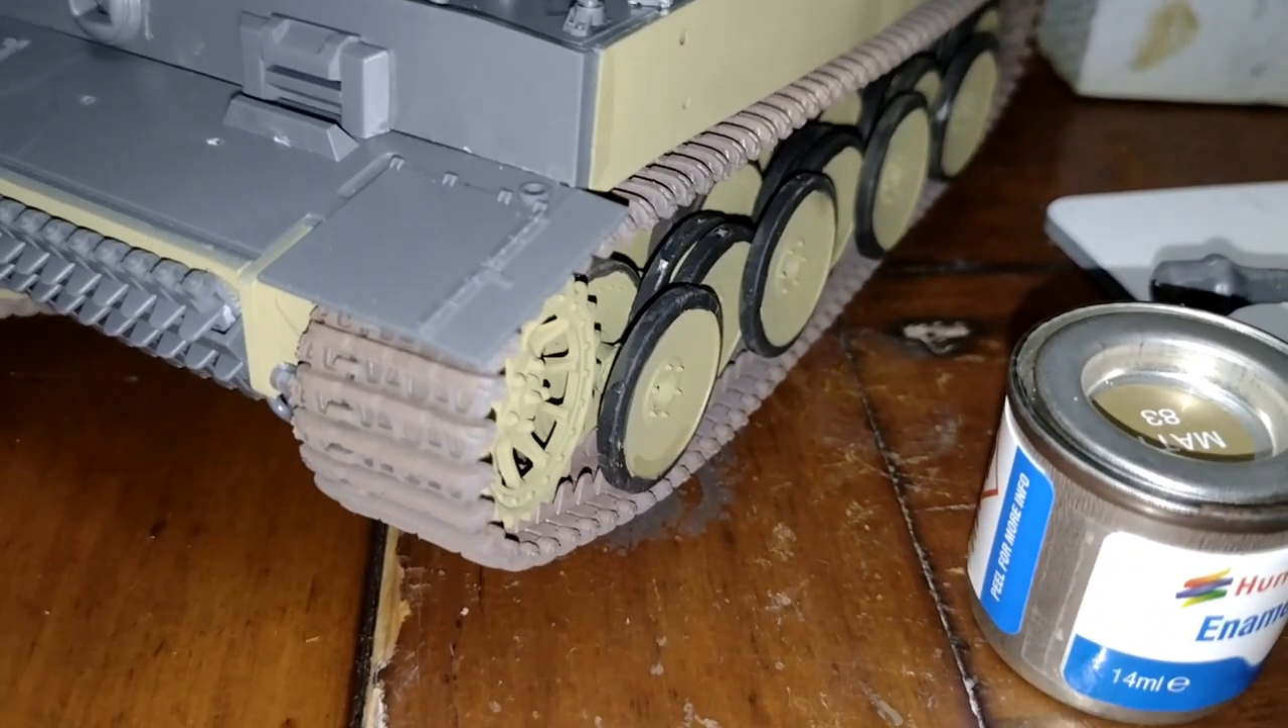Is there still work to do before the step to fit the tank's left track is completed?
No.